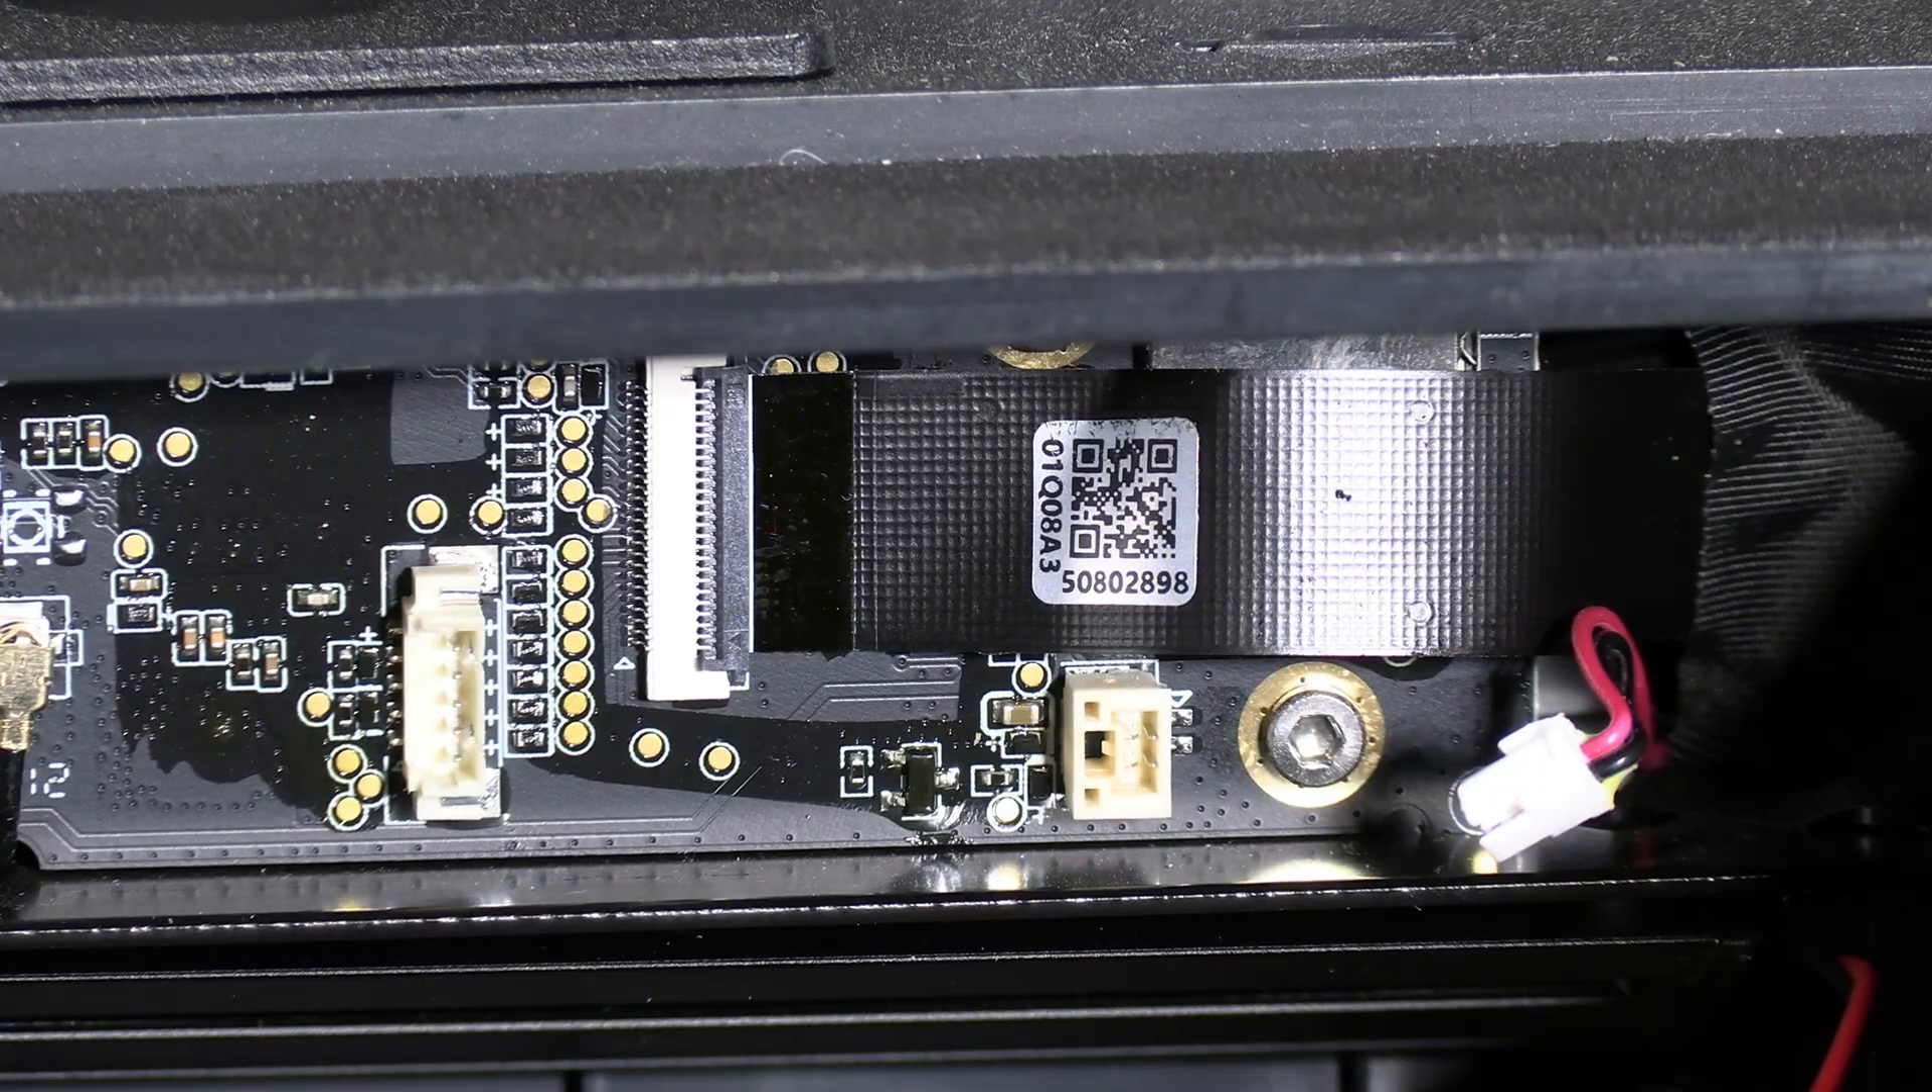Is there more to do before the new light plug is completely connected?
Yes.